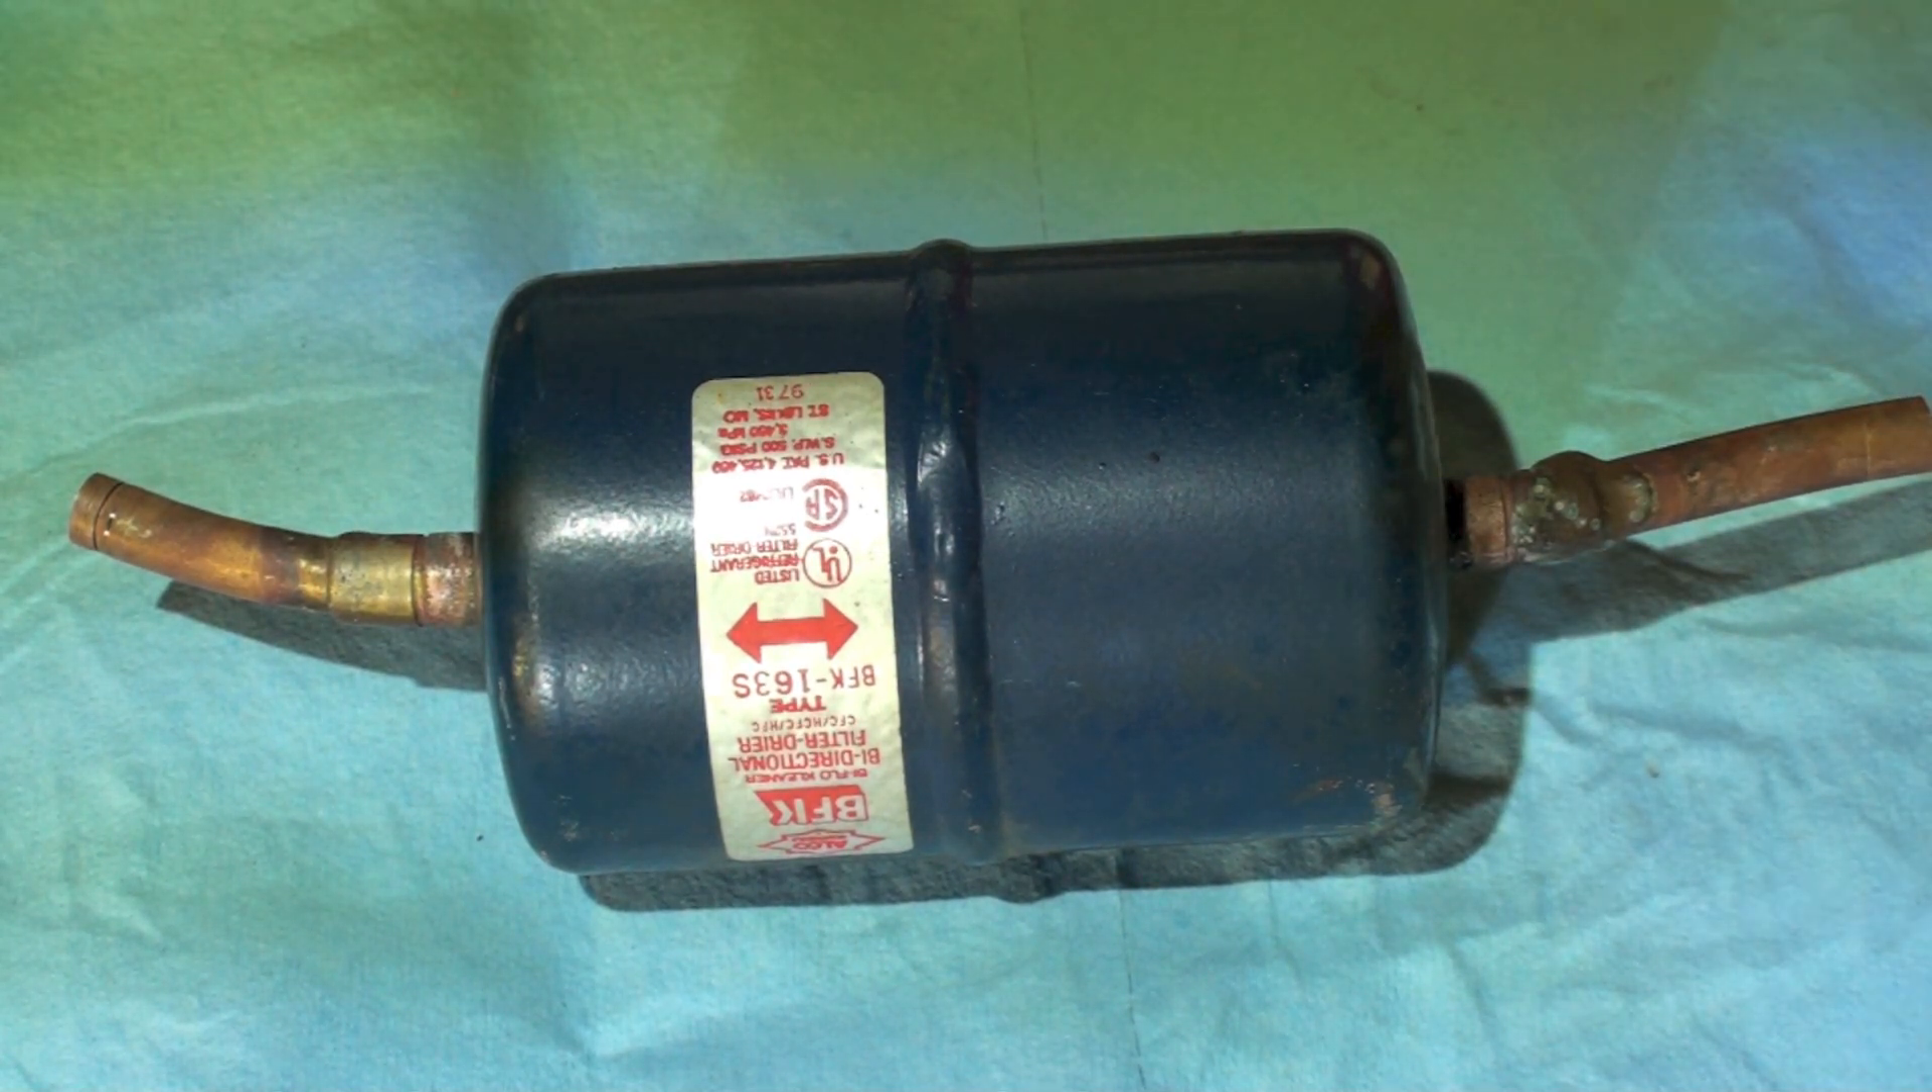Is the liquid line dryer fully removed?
Yes.